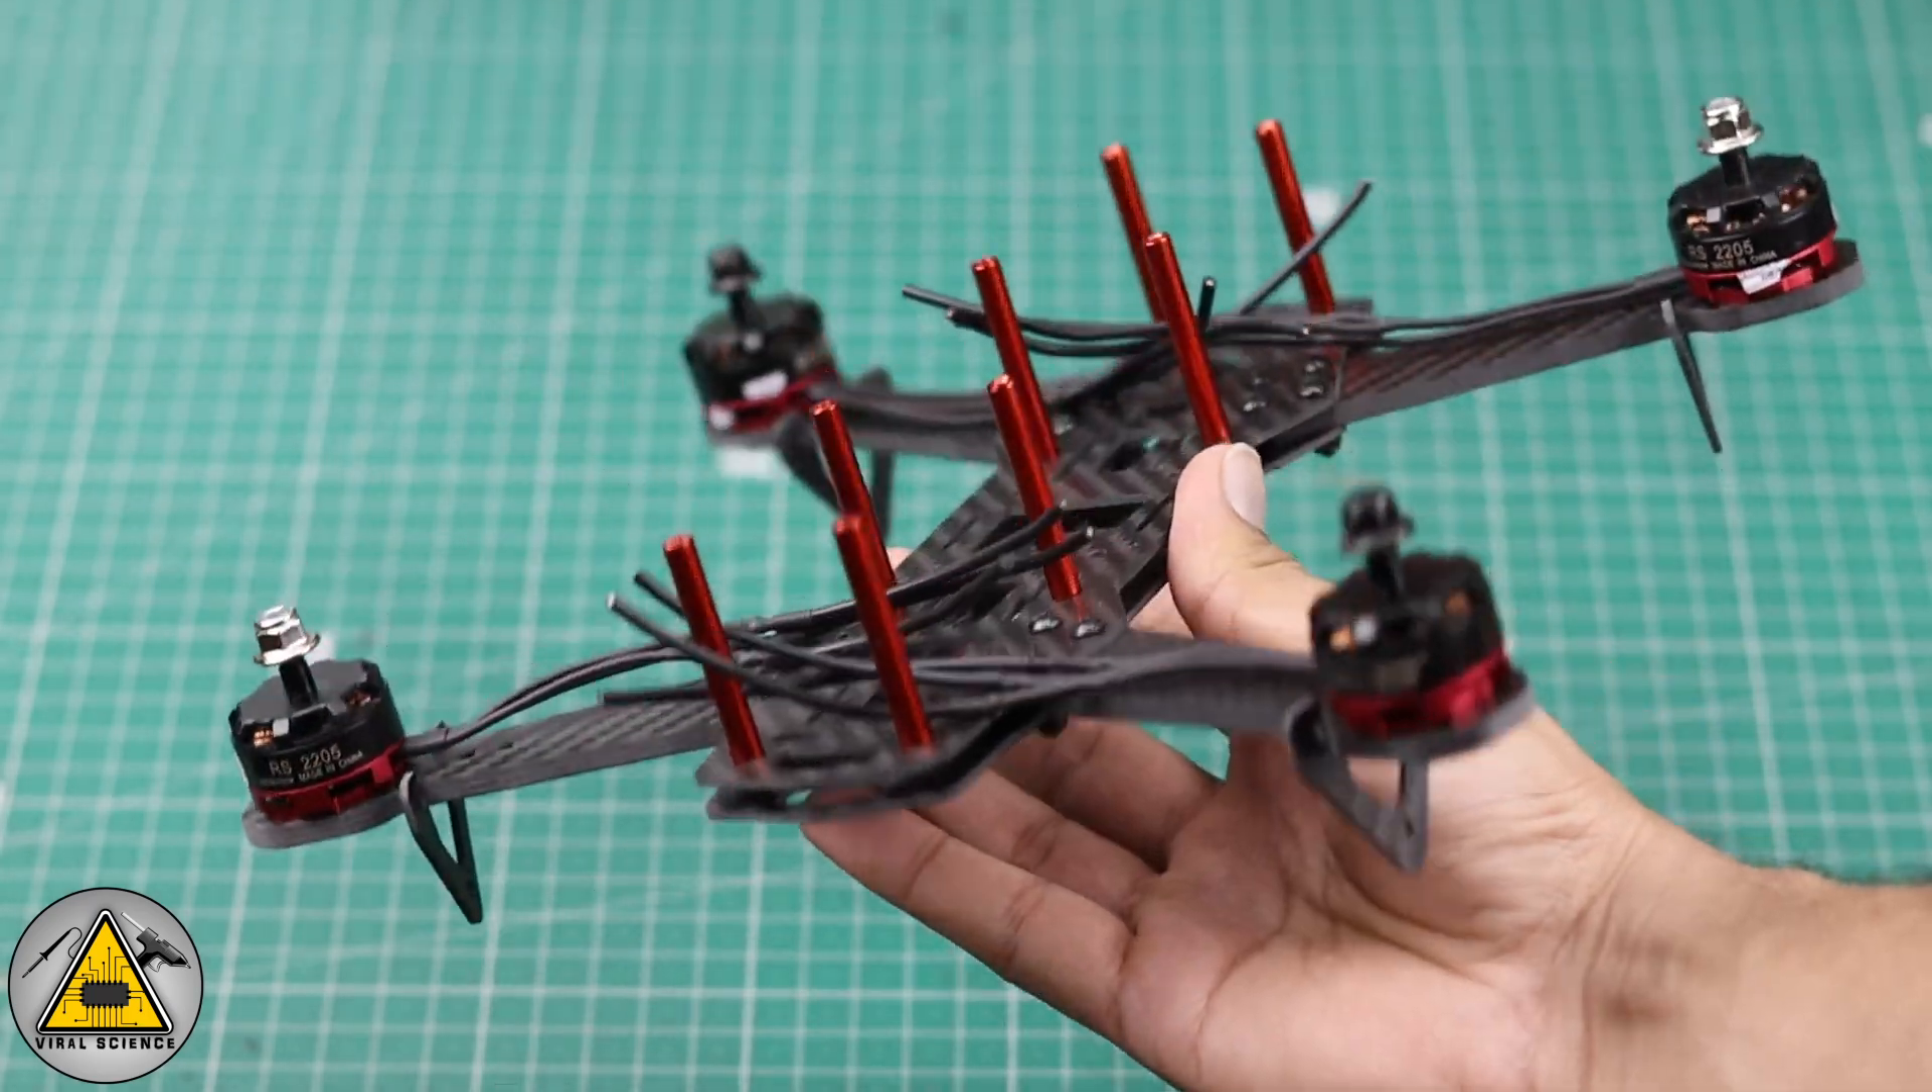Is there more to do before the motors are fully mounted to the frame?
No.